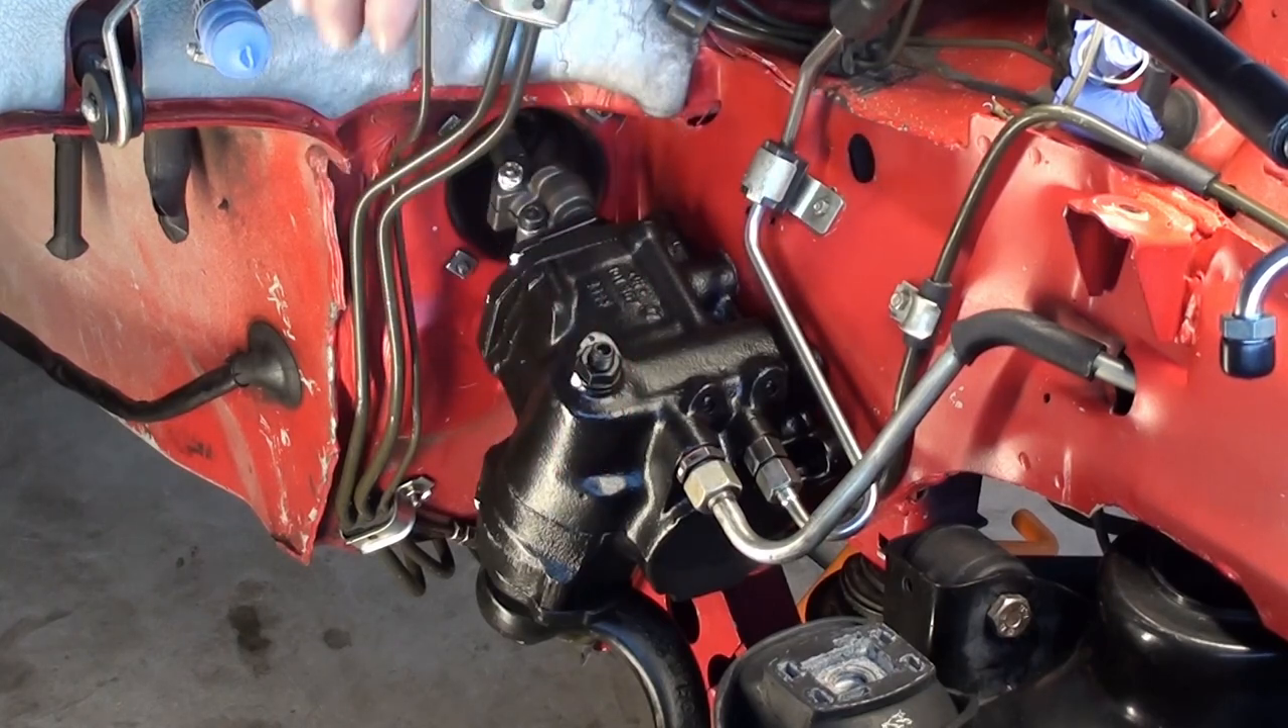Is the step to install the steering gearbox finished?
Yes.